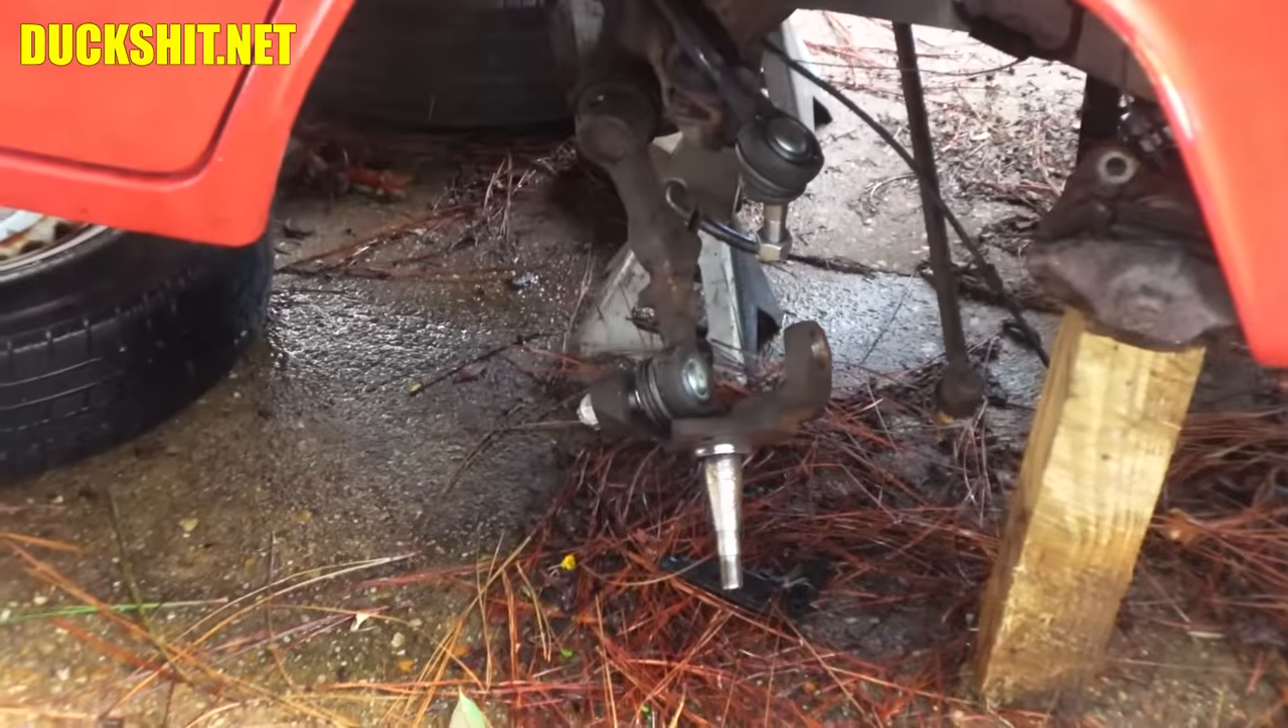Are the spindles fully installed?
No.